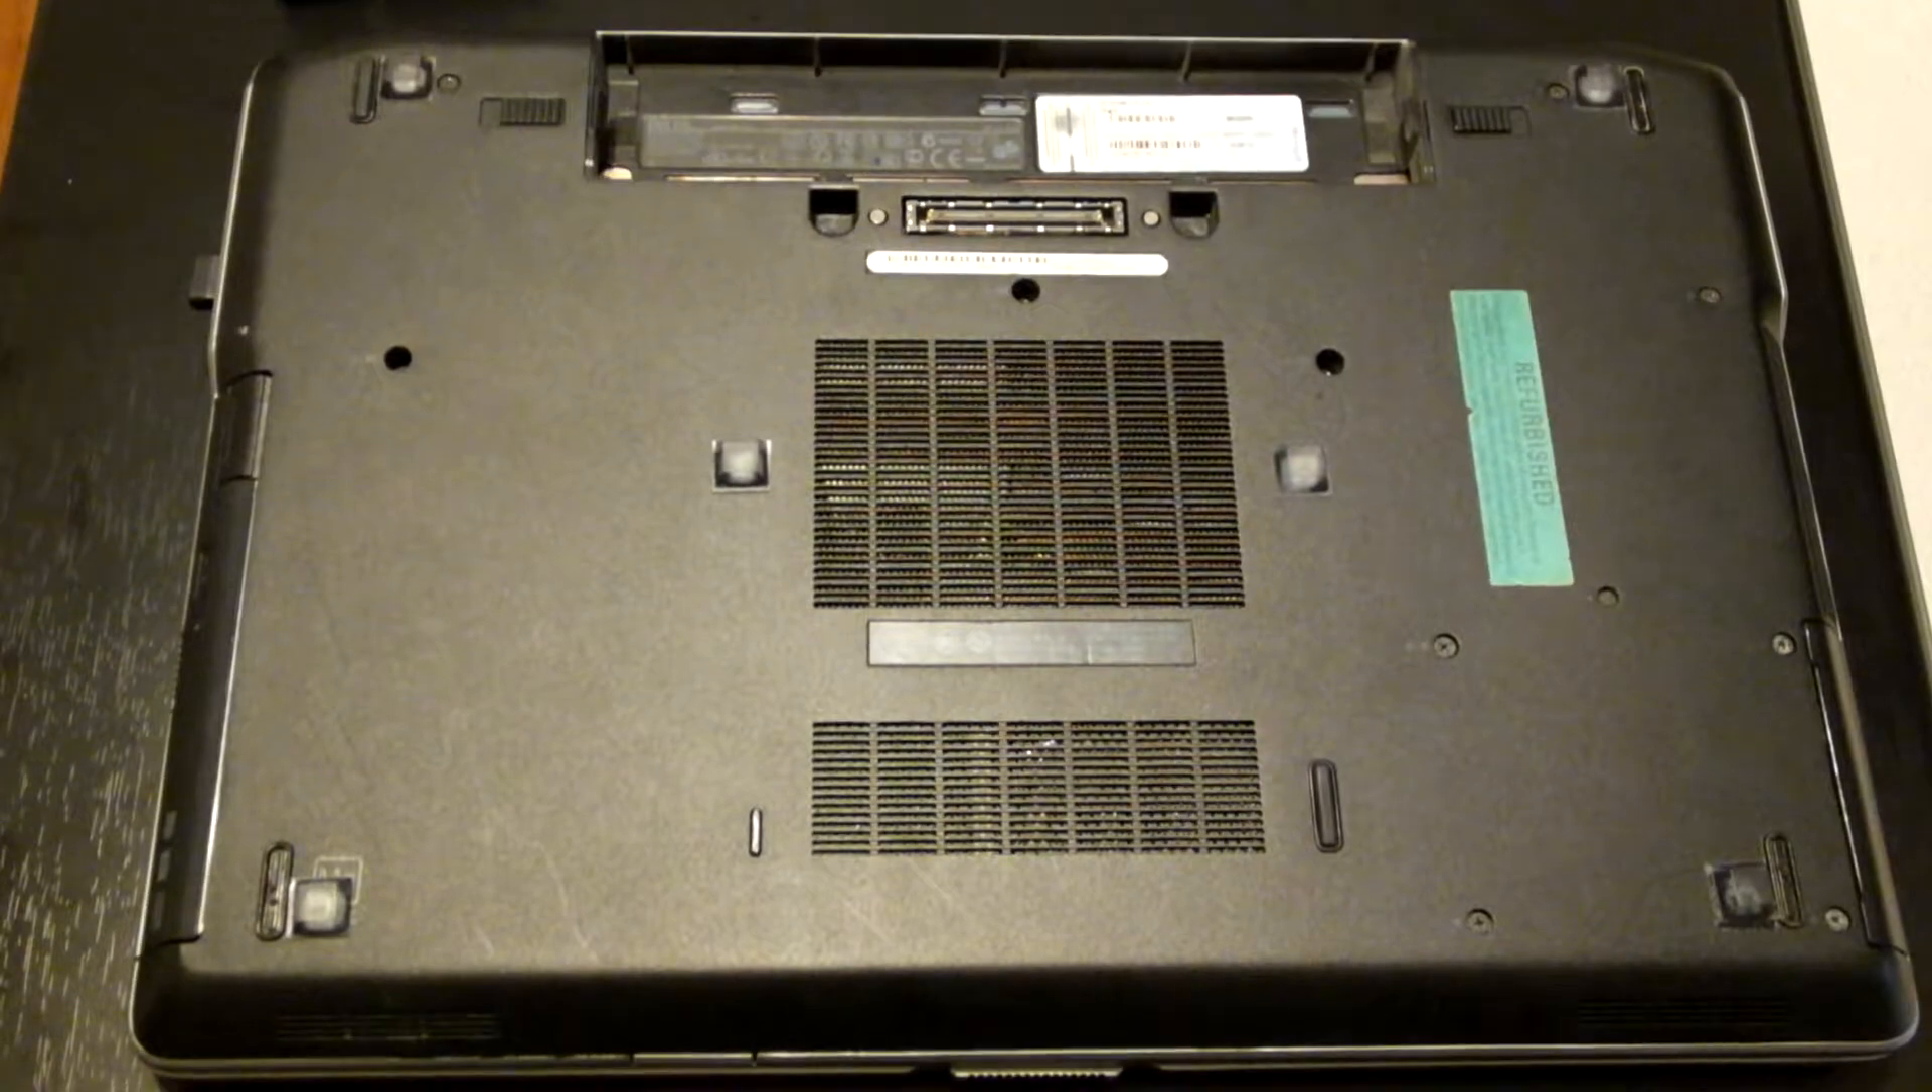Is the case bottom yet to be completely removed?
Yes.